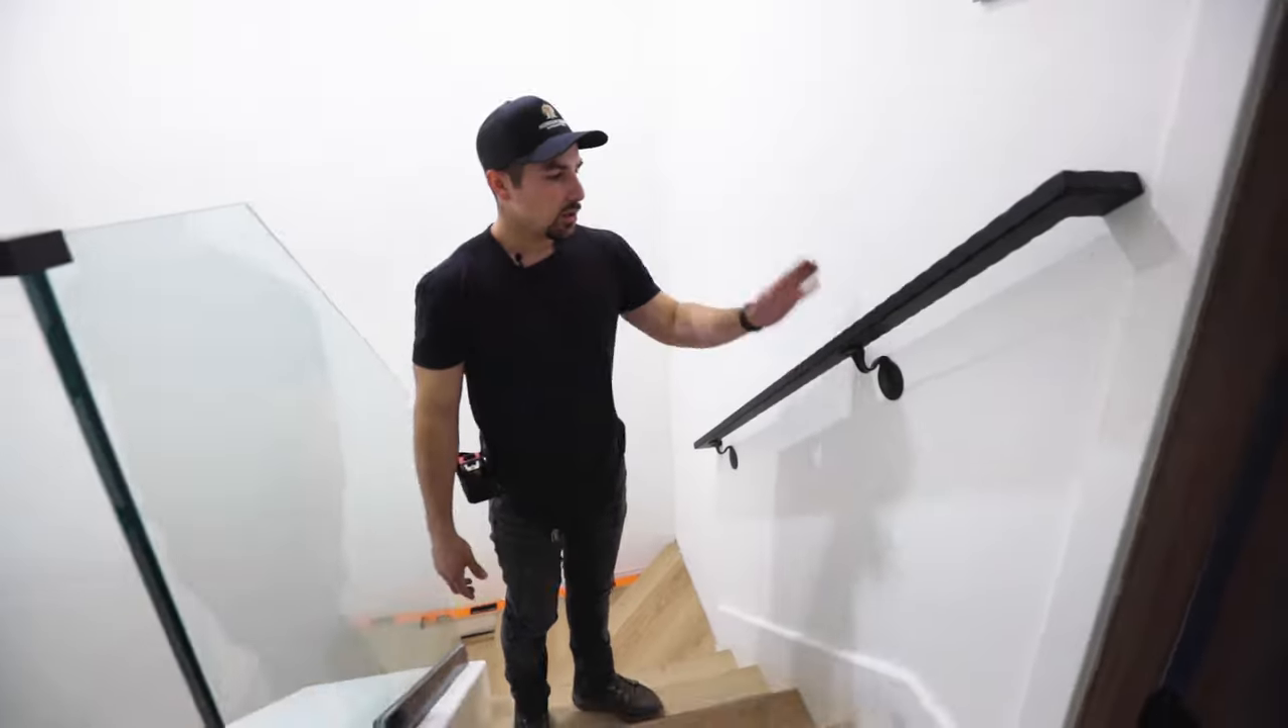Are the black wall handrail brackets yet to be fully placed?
No.